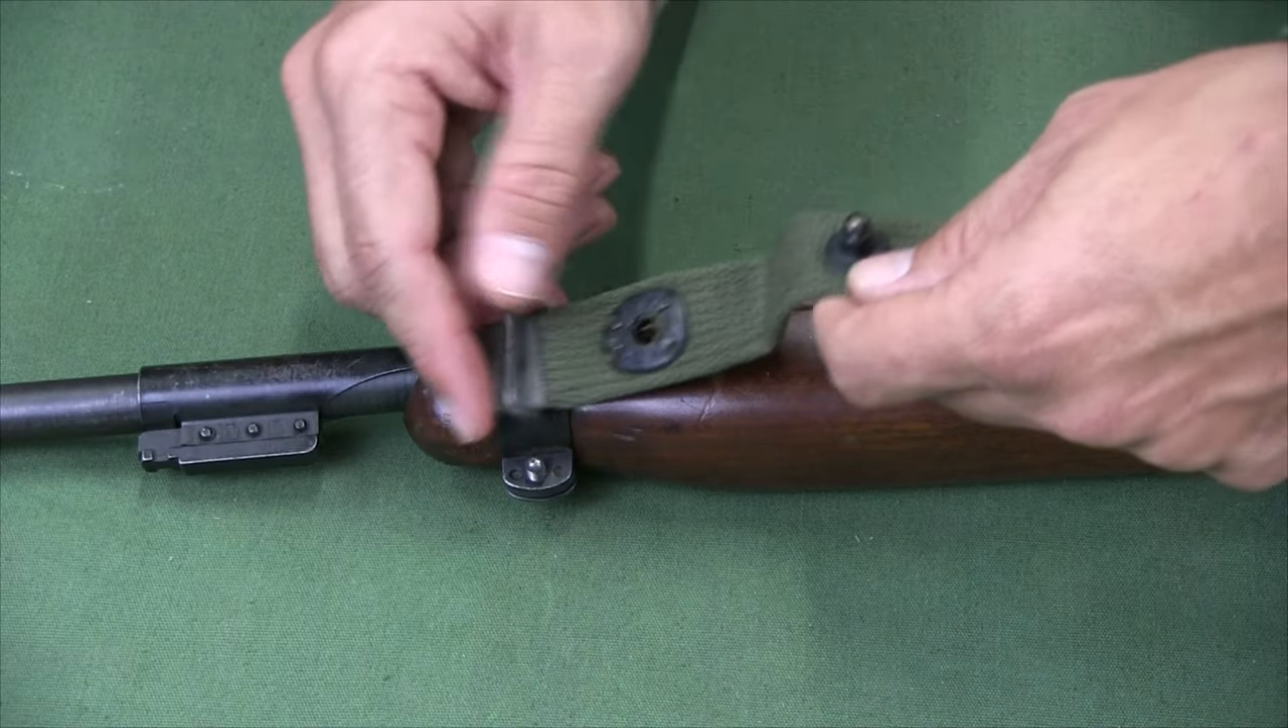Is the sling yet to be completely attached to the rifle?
Yes.